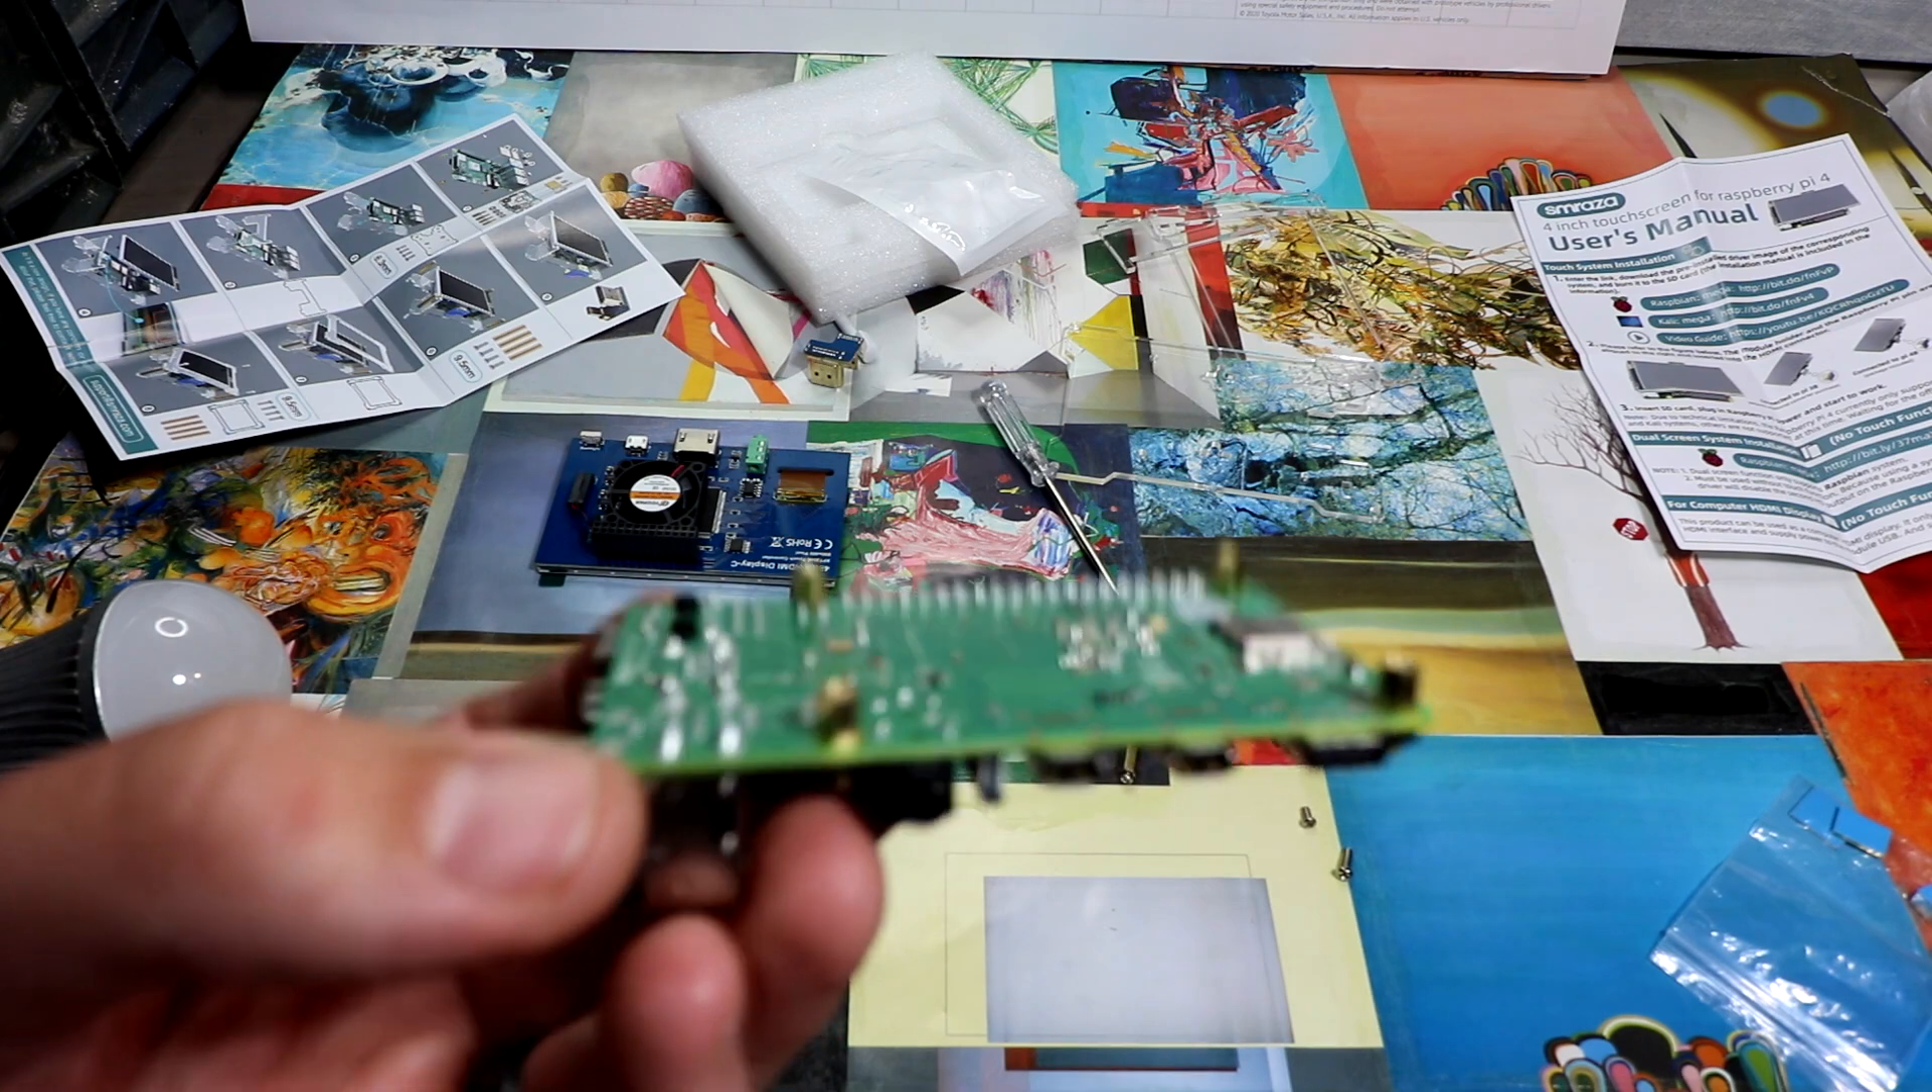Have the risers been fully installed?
Yes.